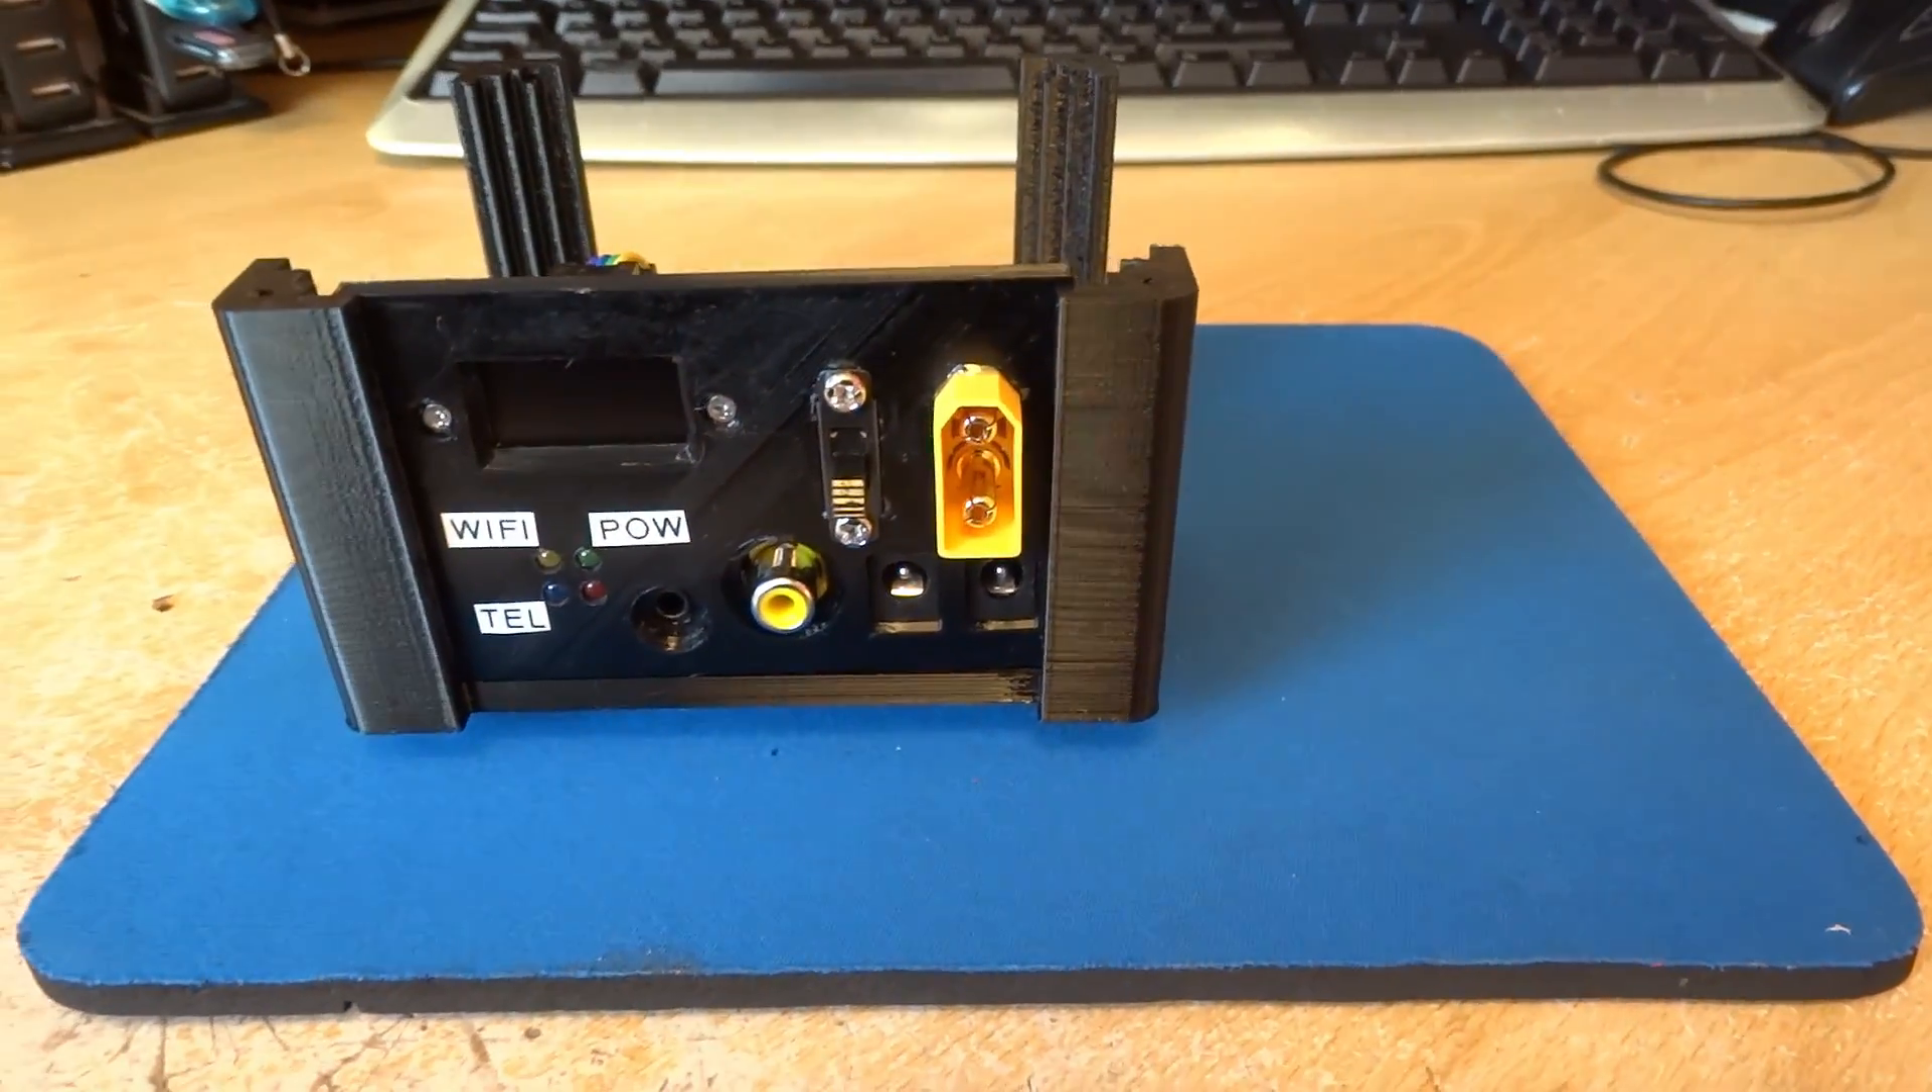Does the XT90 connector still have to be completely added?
No.